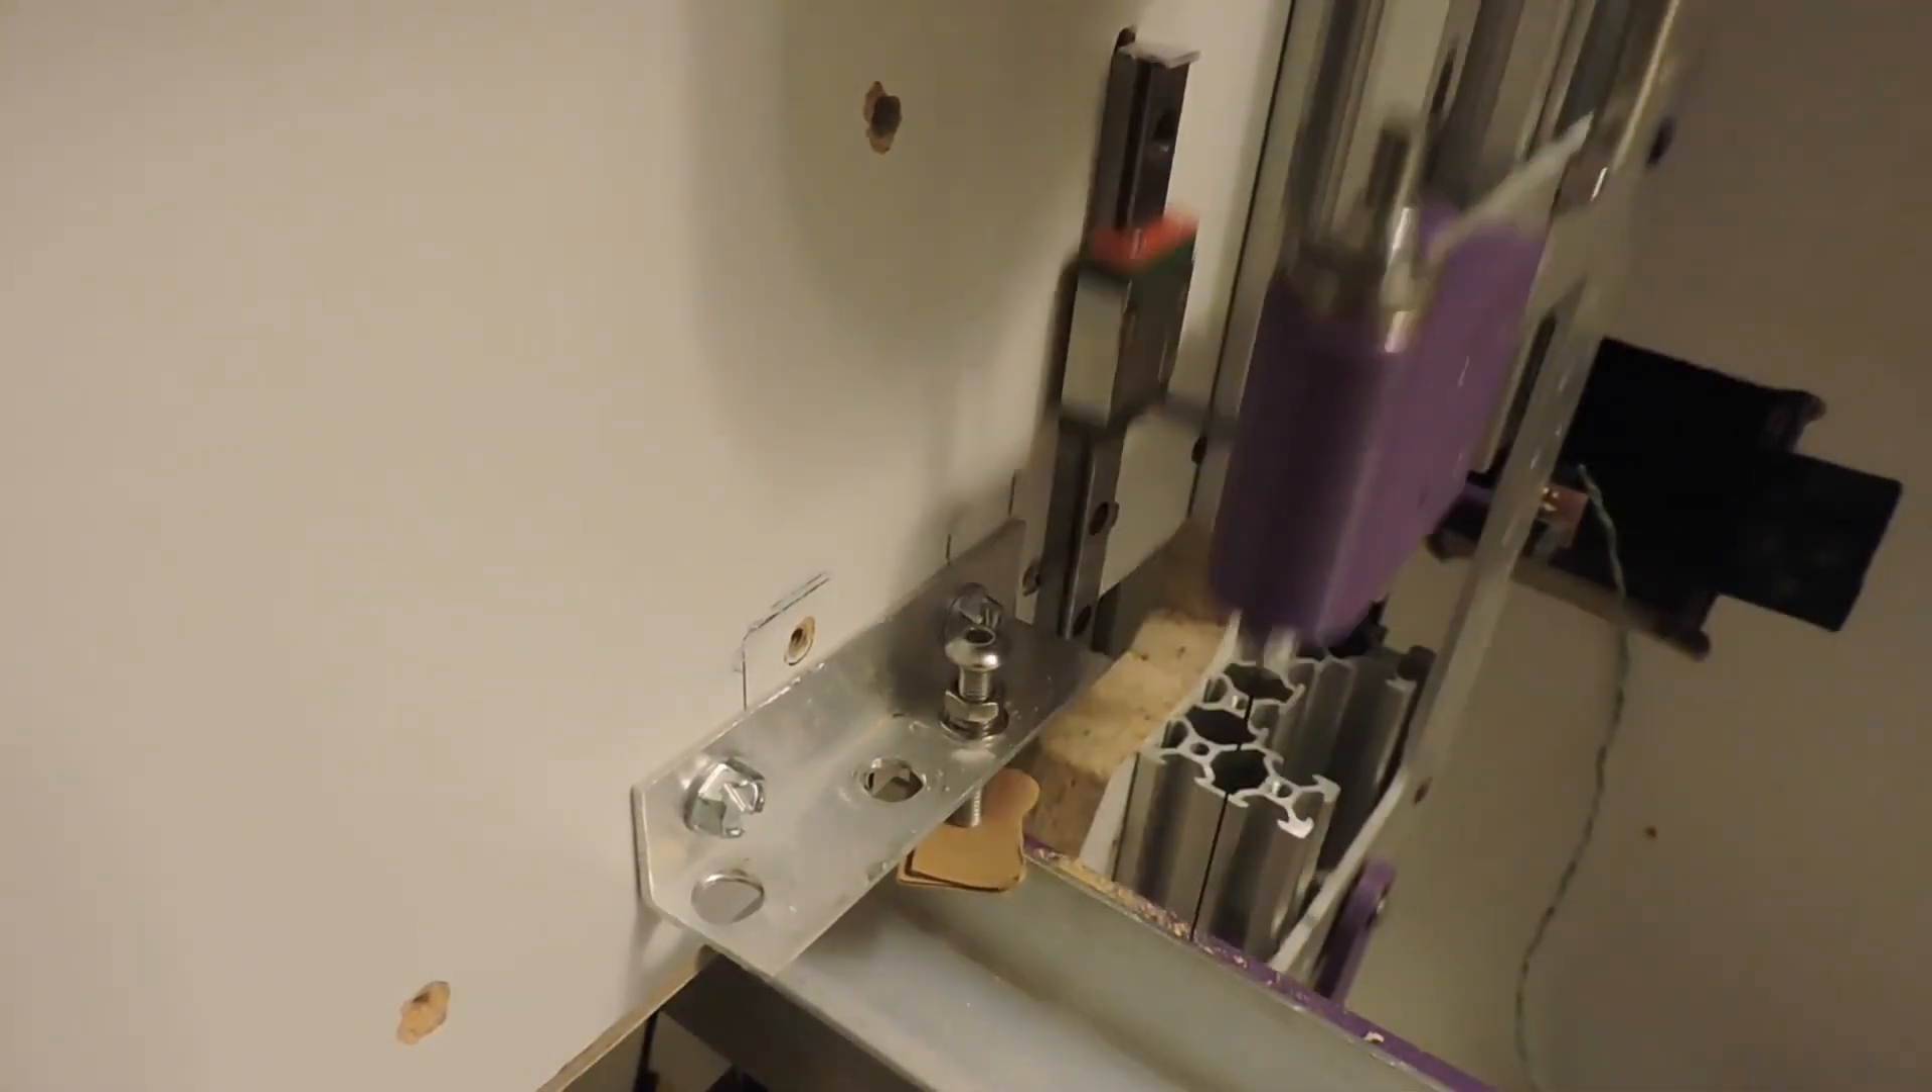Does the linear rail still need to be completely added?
No.